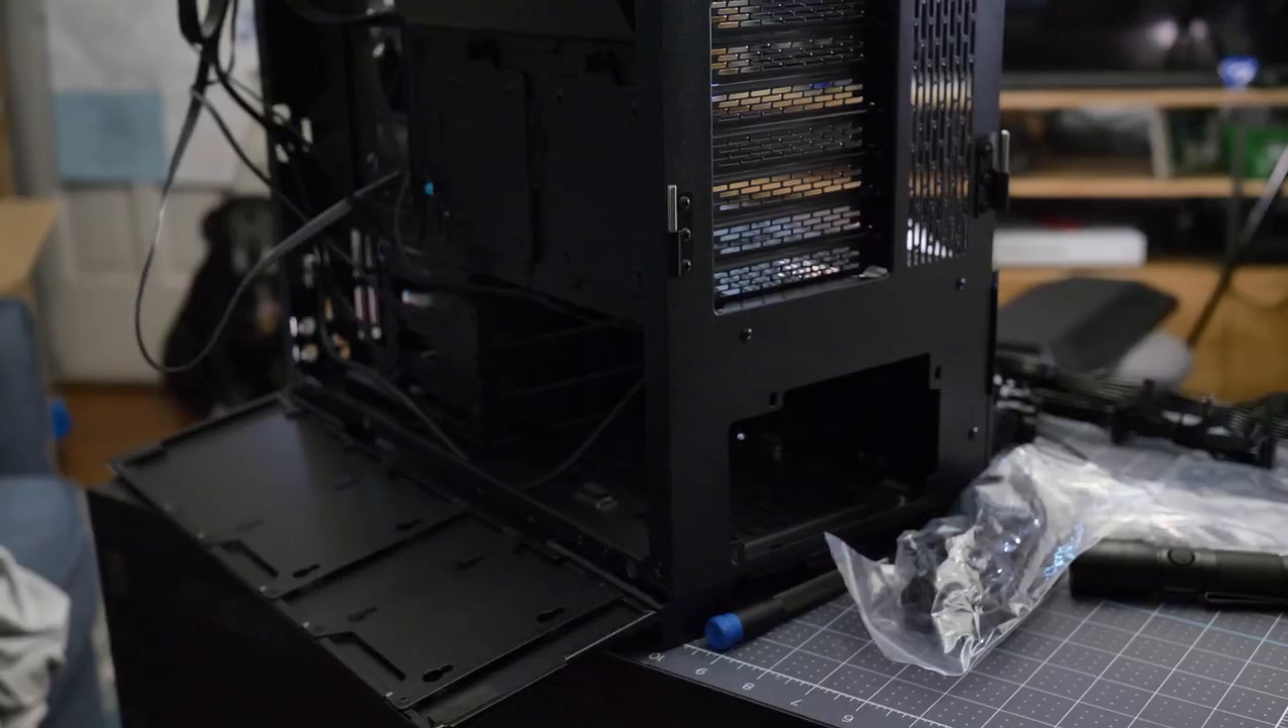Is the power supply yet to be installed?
Yes.